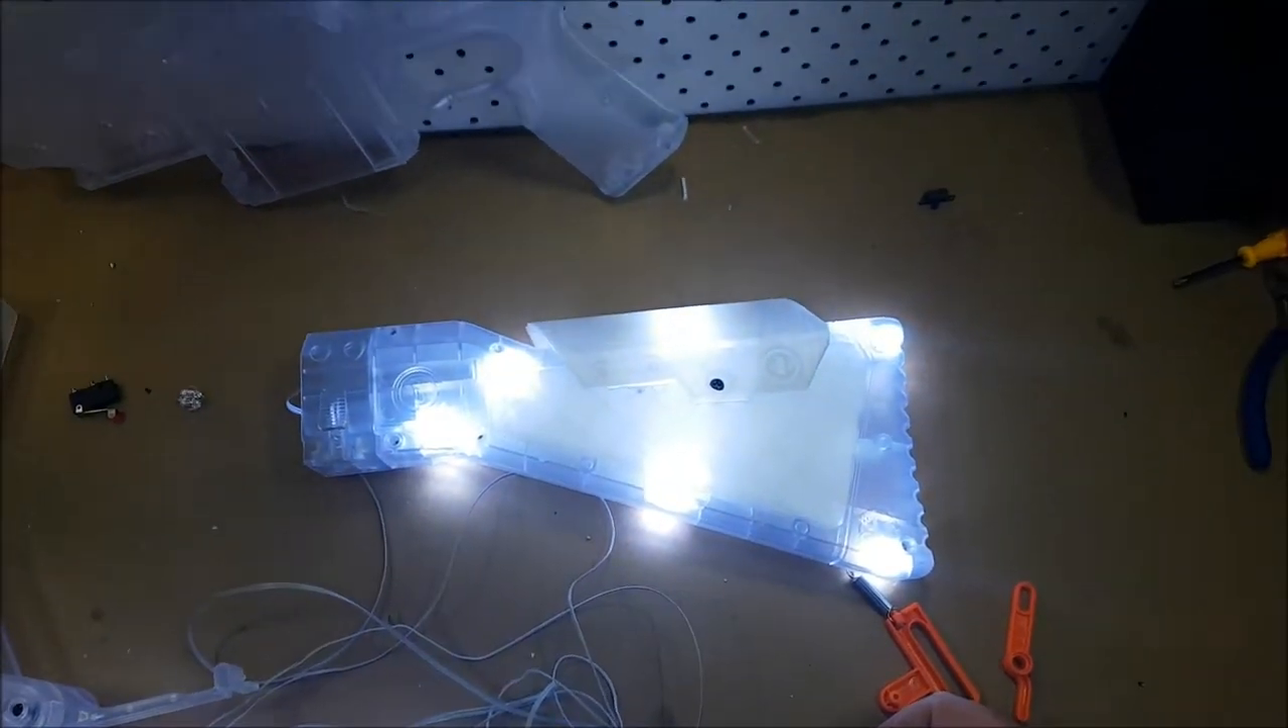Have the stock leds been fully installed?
Yes.